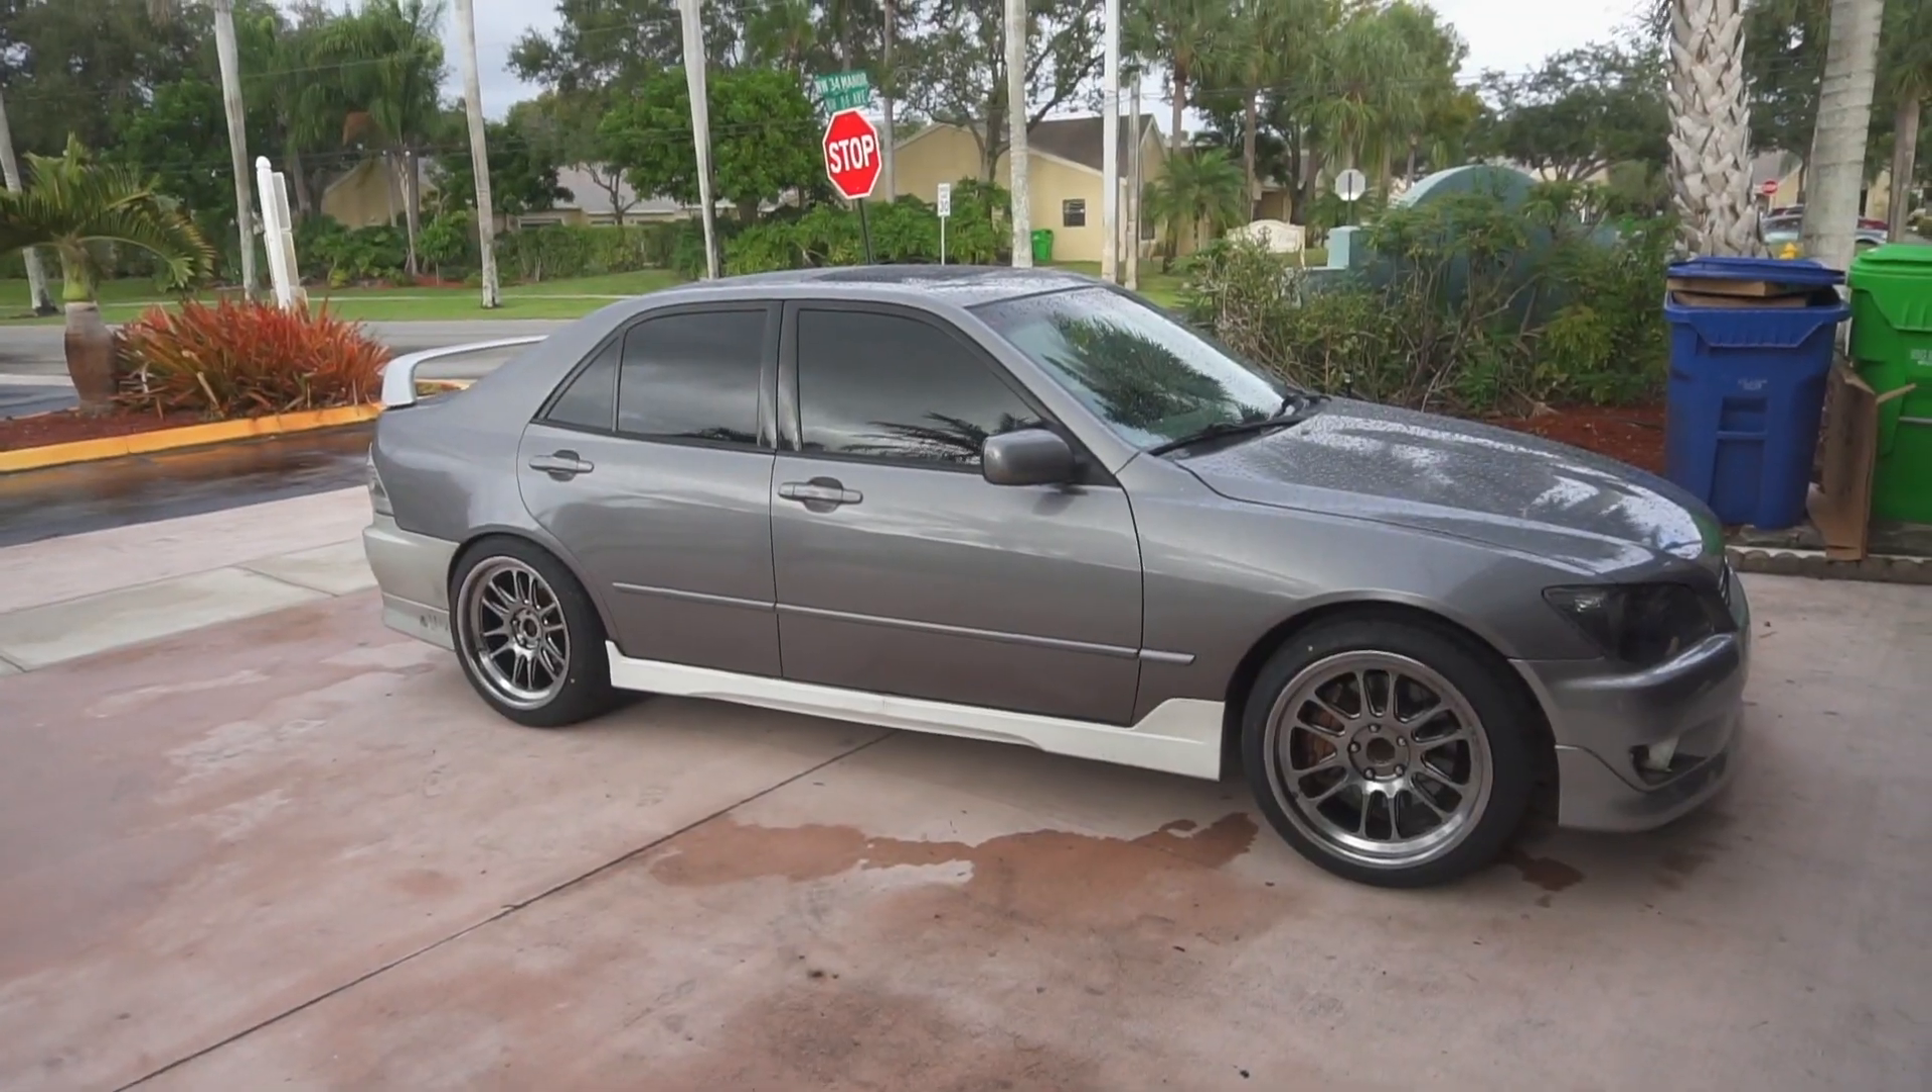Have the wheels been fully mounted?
Yes.